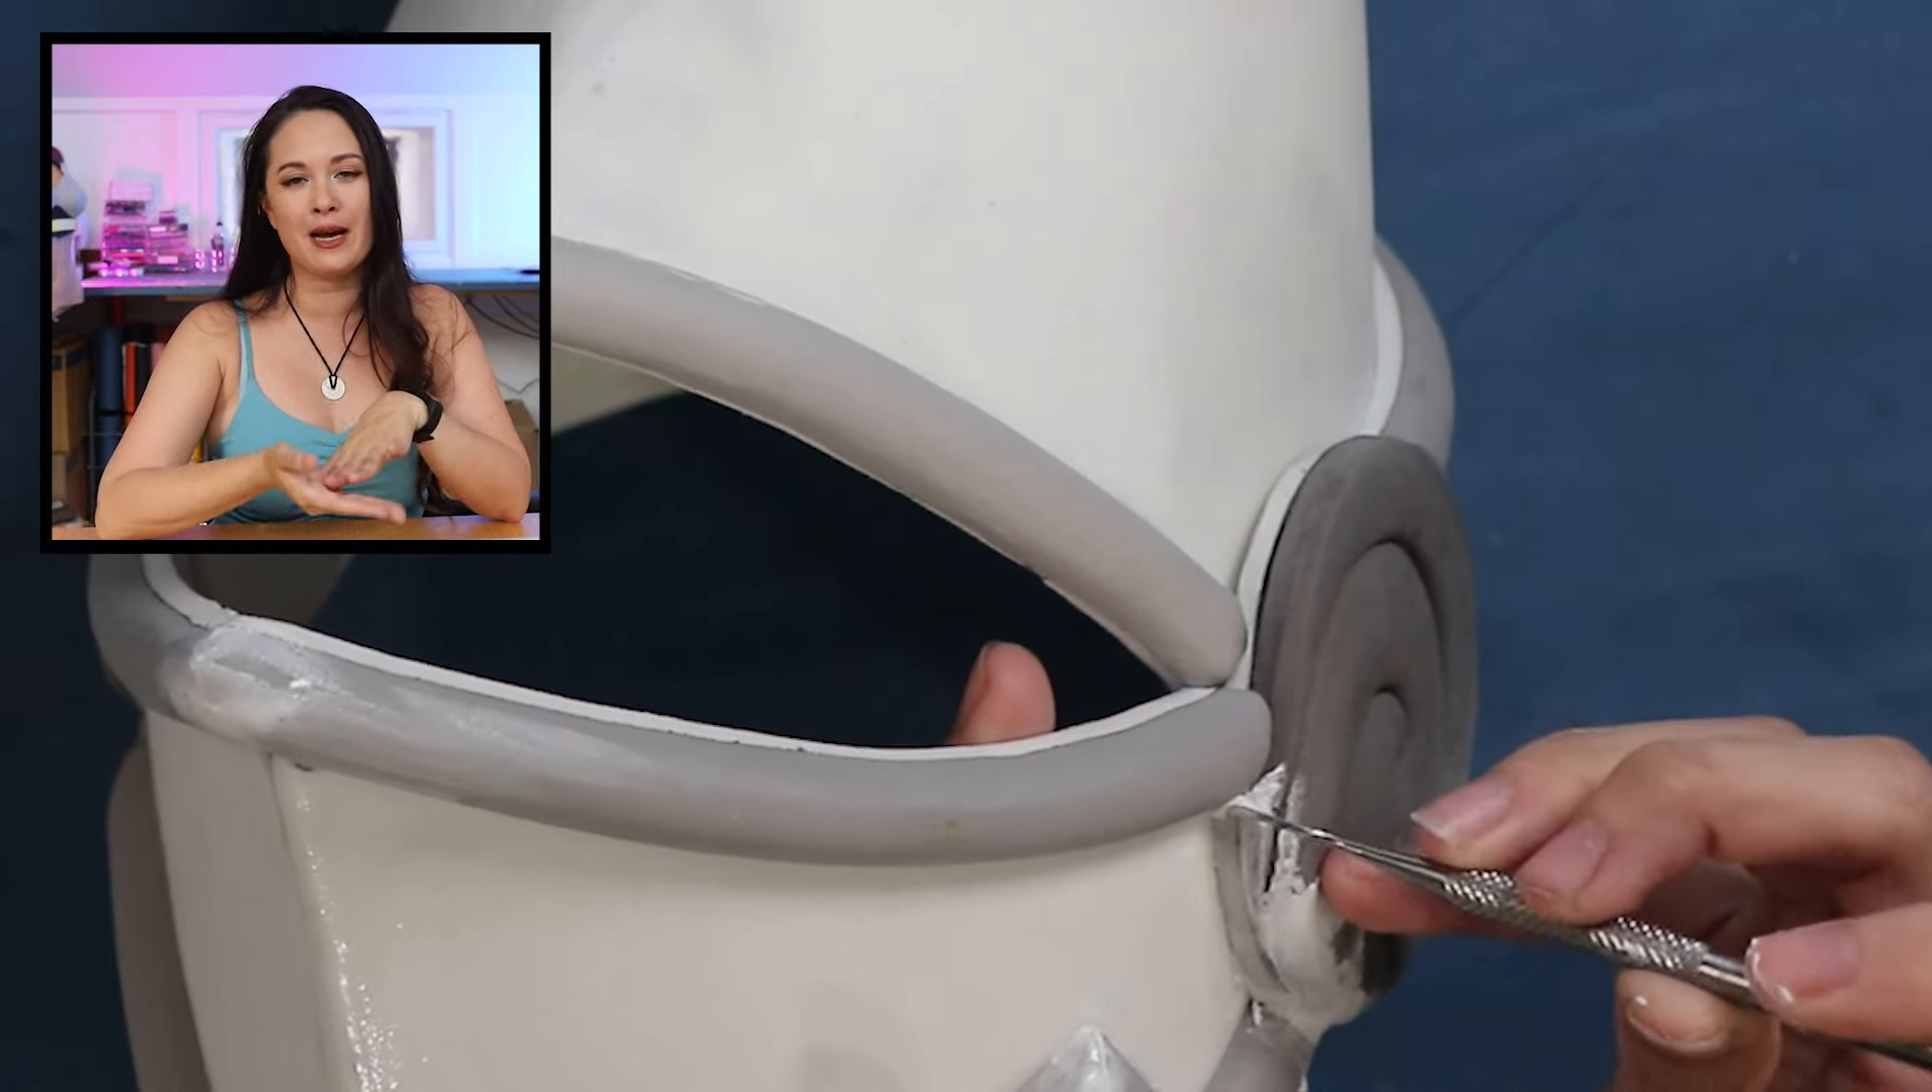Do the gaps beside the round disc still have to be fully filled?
Yes.